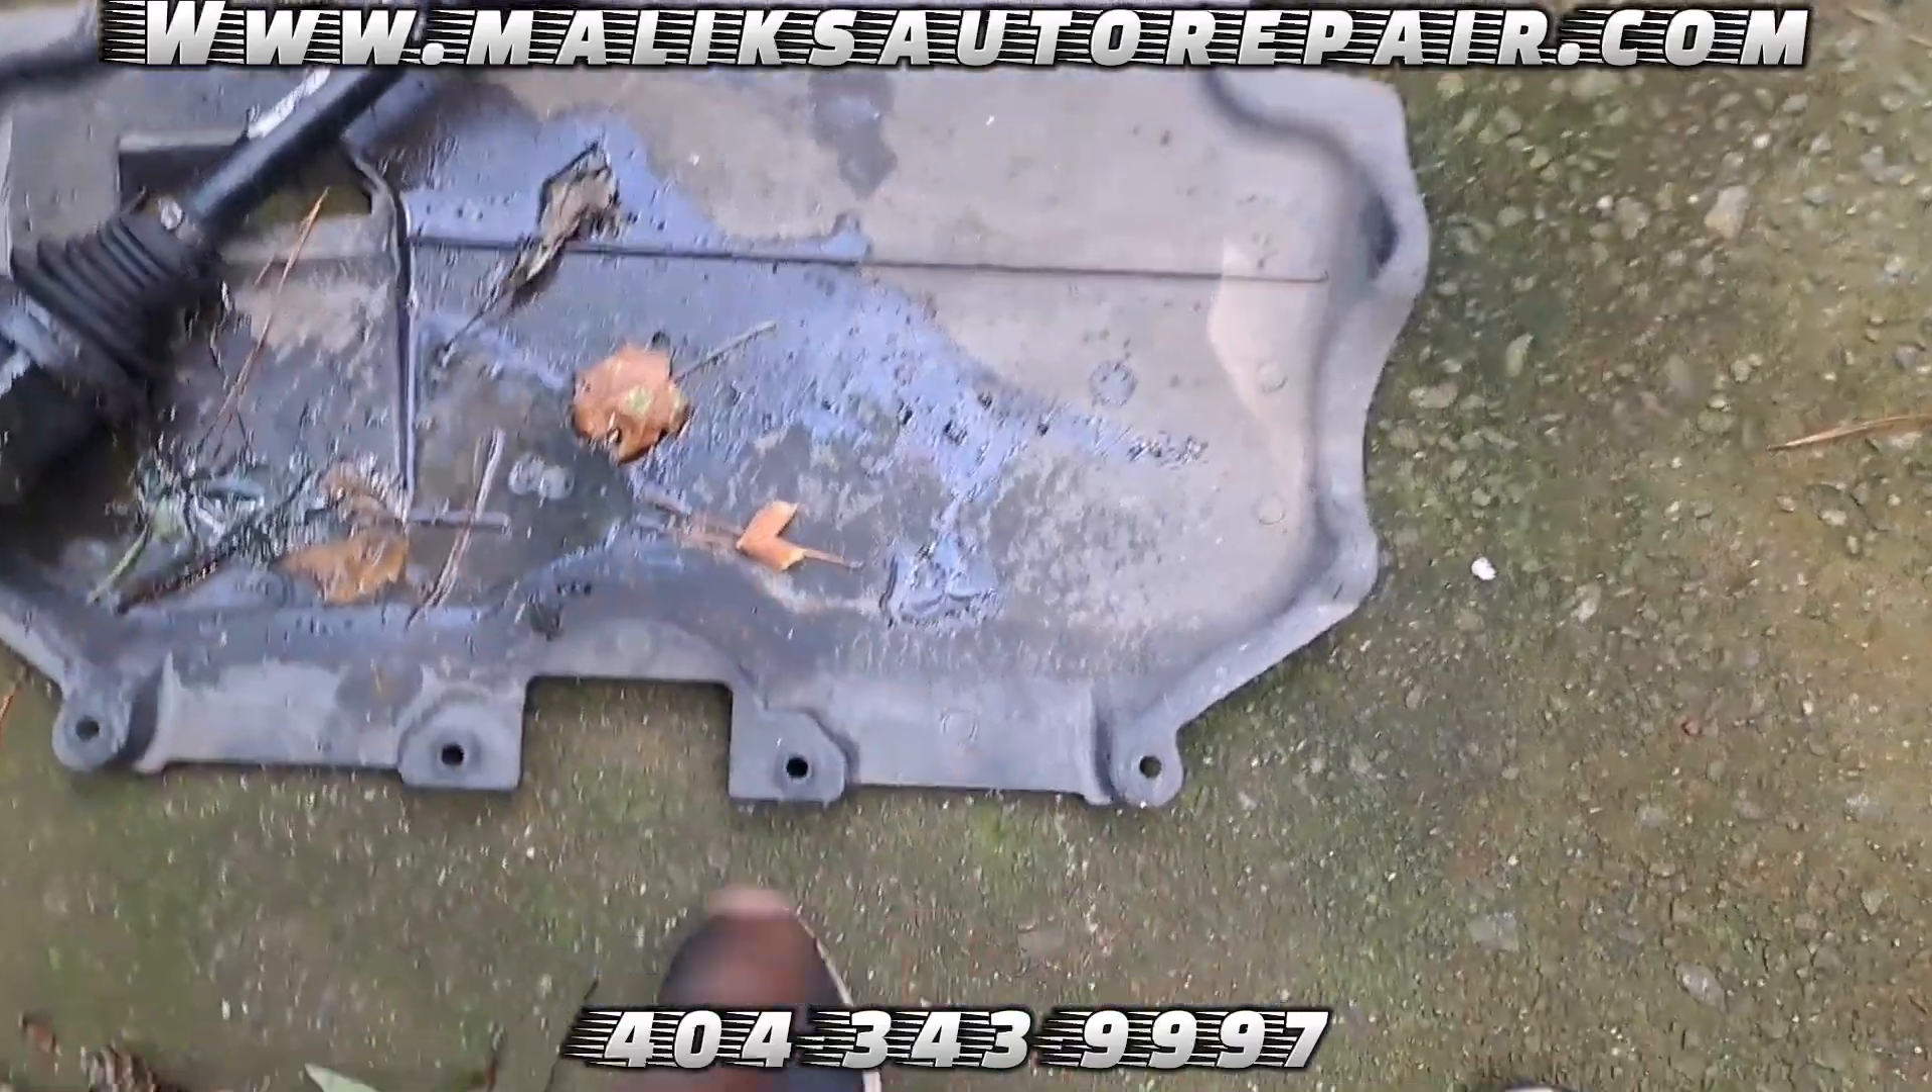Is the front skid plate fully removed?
Yes.